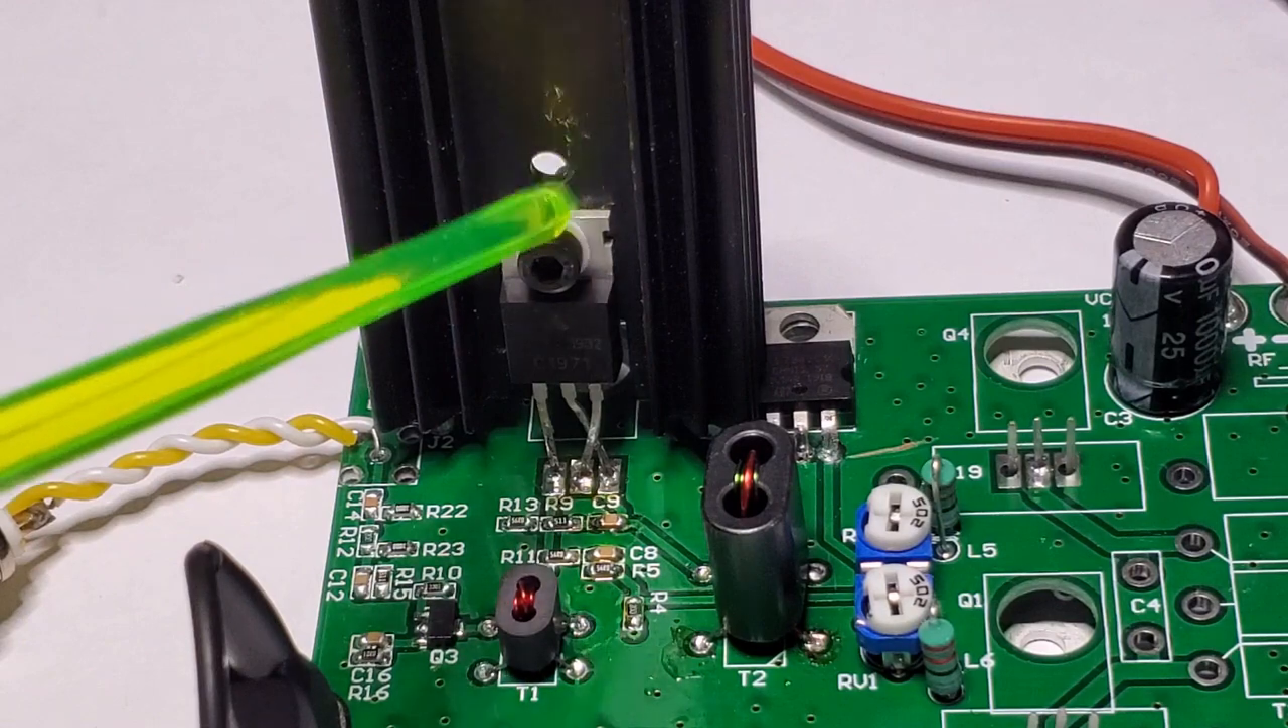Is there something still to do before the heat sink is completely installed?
No.